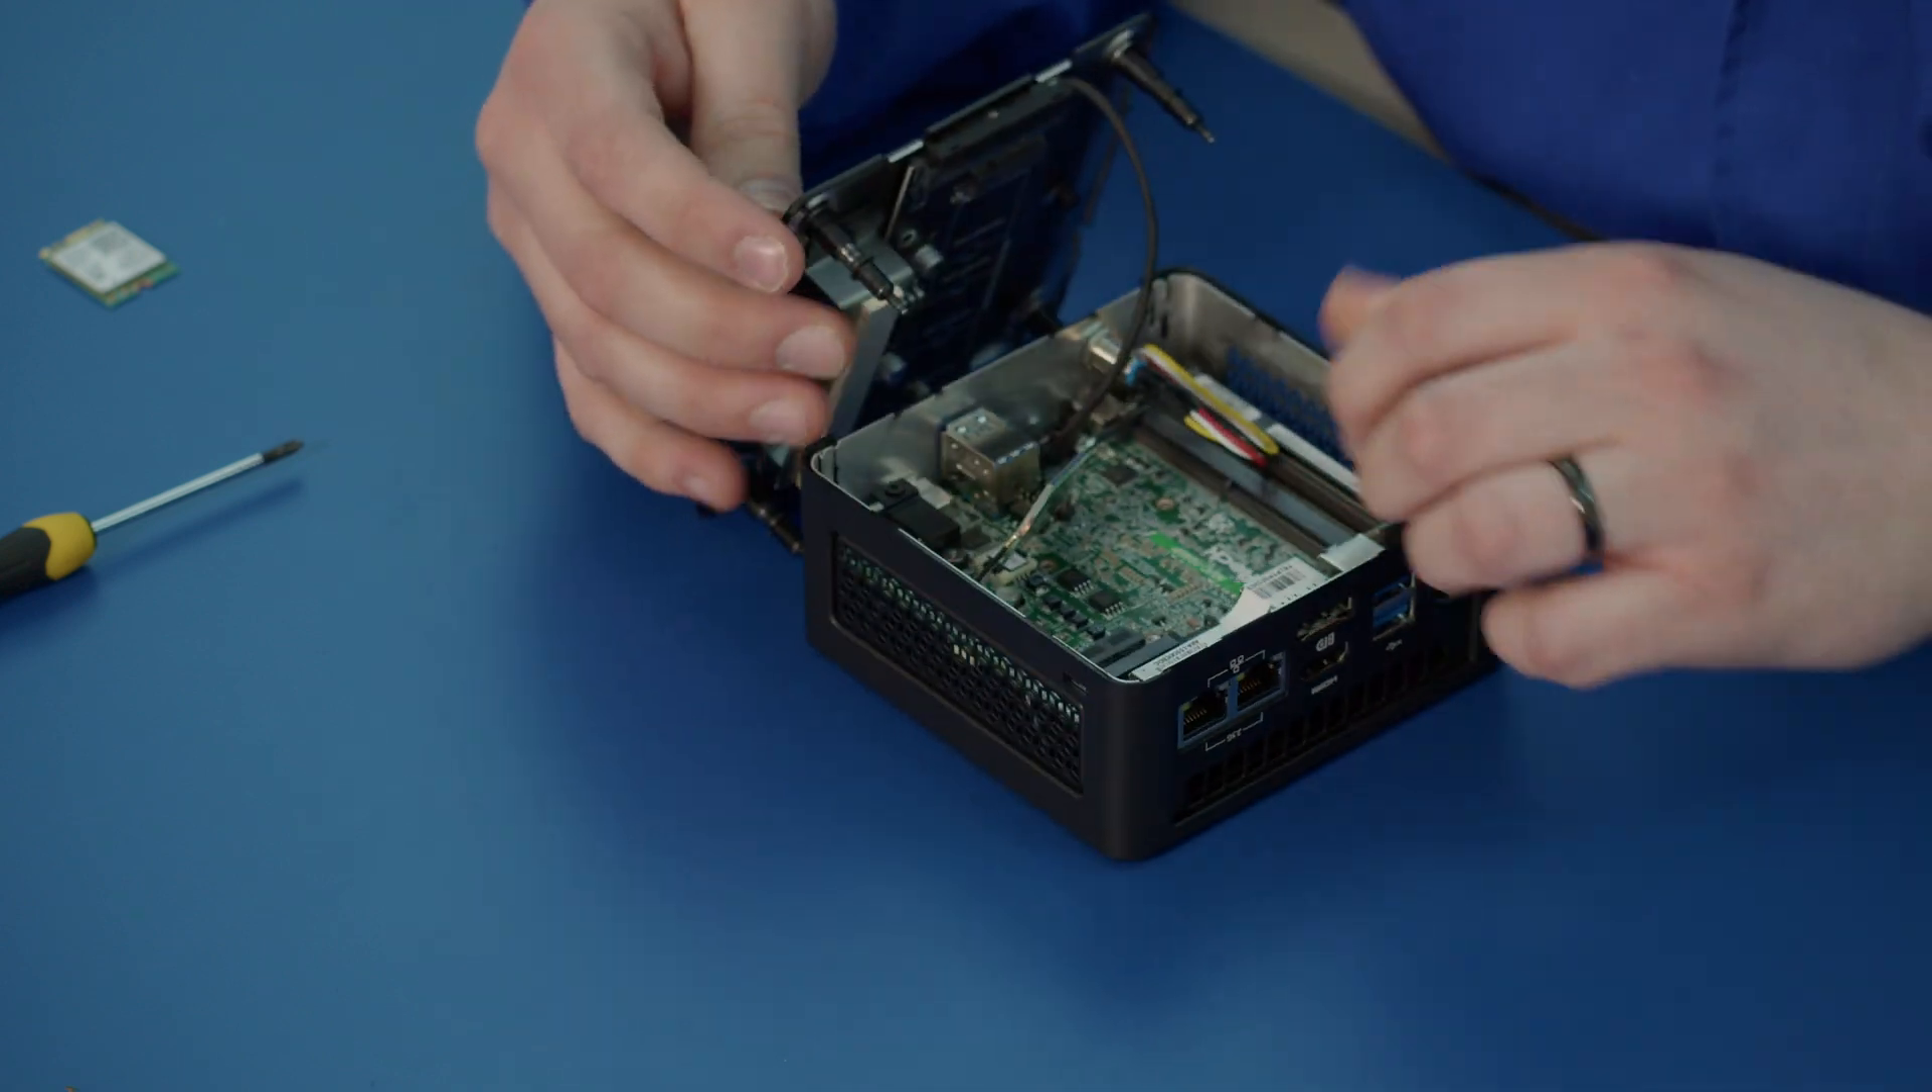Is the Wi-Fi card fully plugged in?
No.